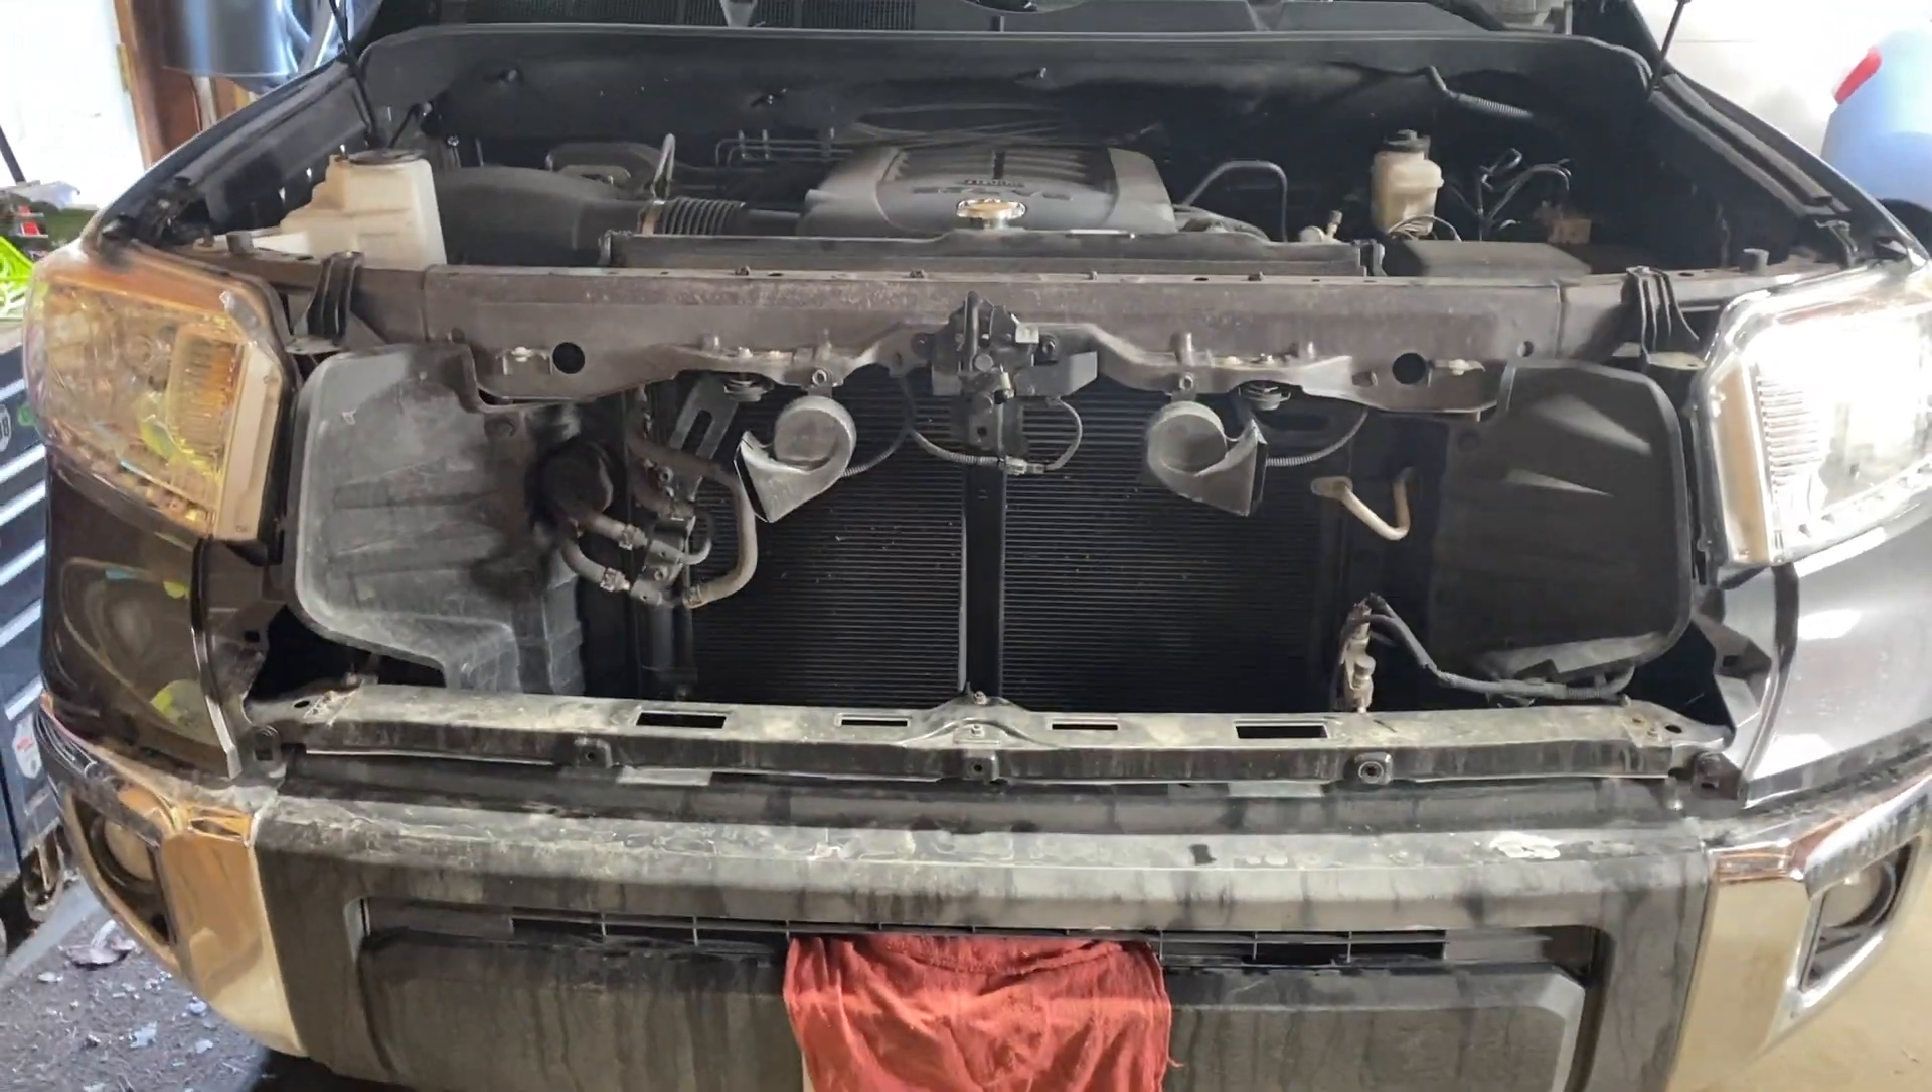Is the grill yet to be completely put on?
Yes.